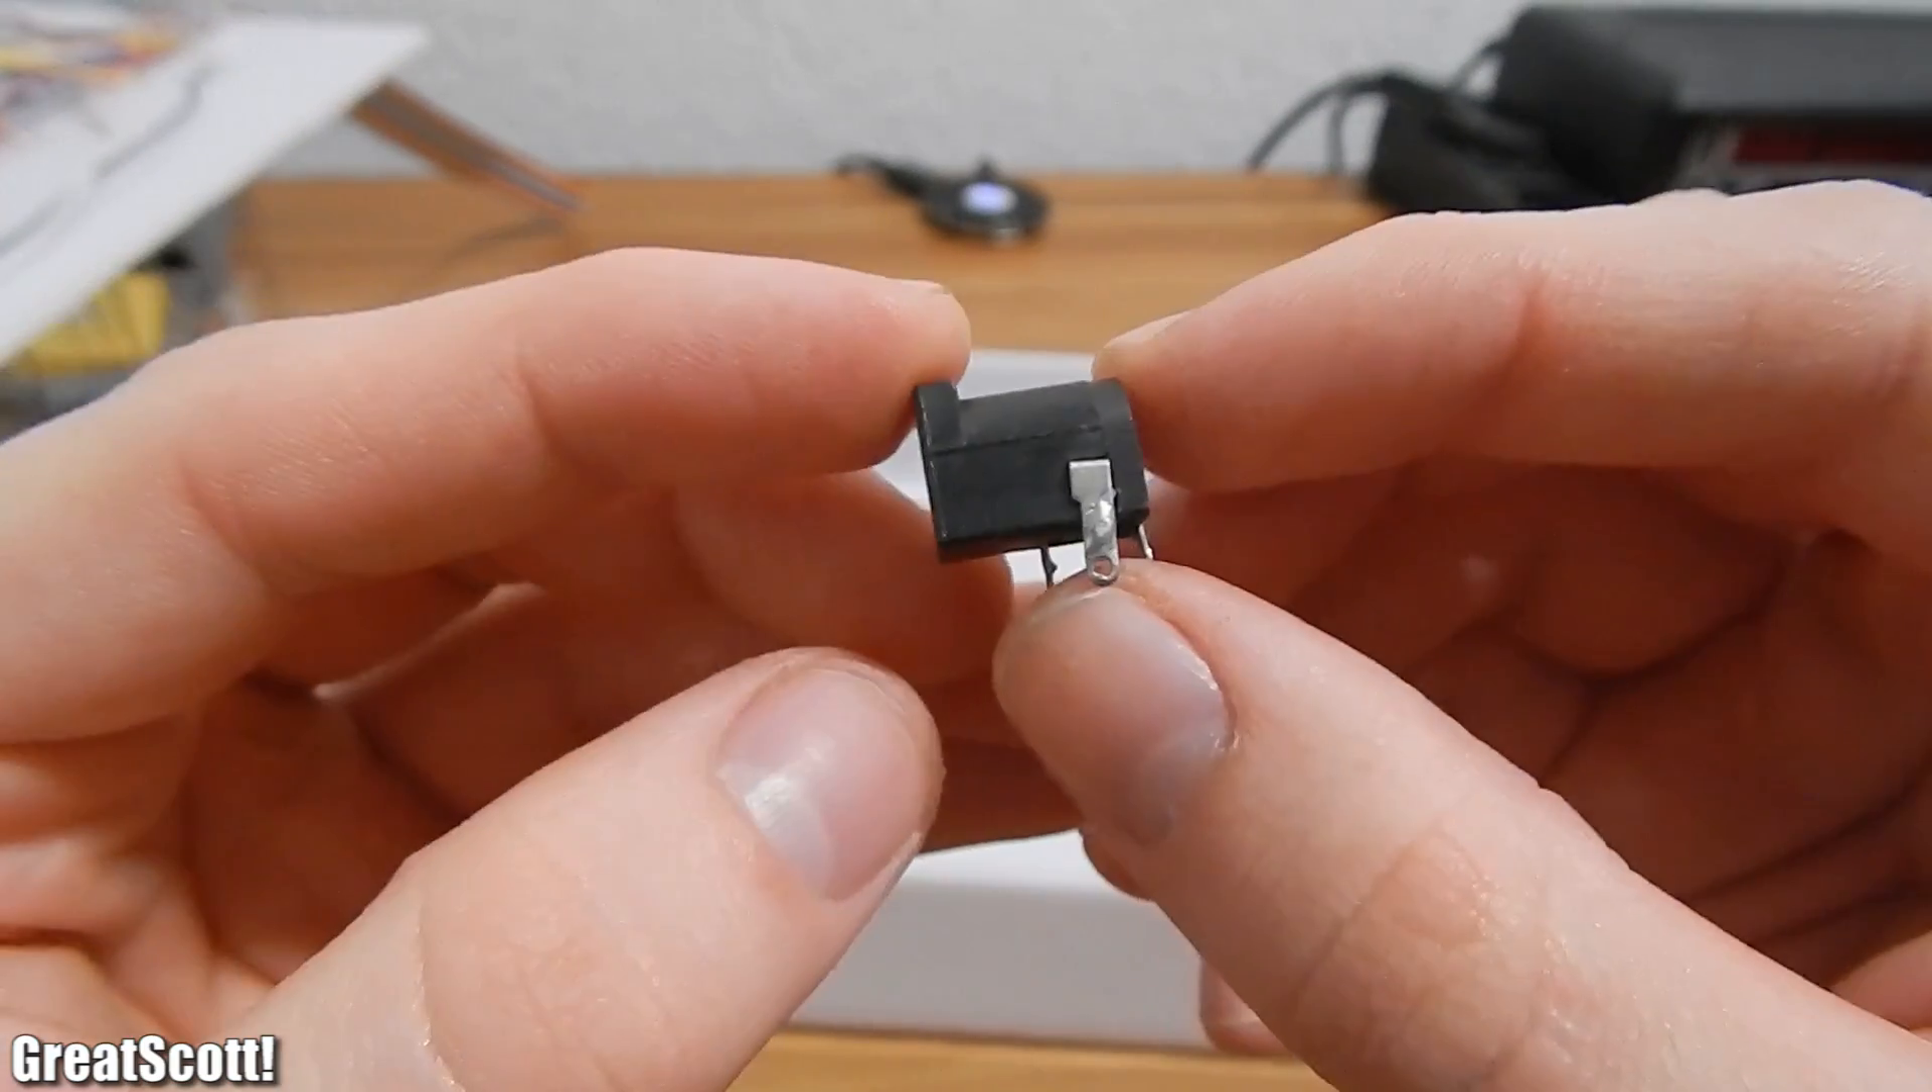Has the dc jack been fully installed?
No.